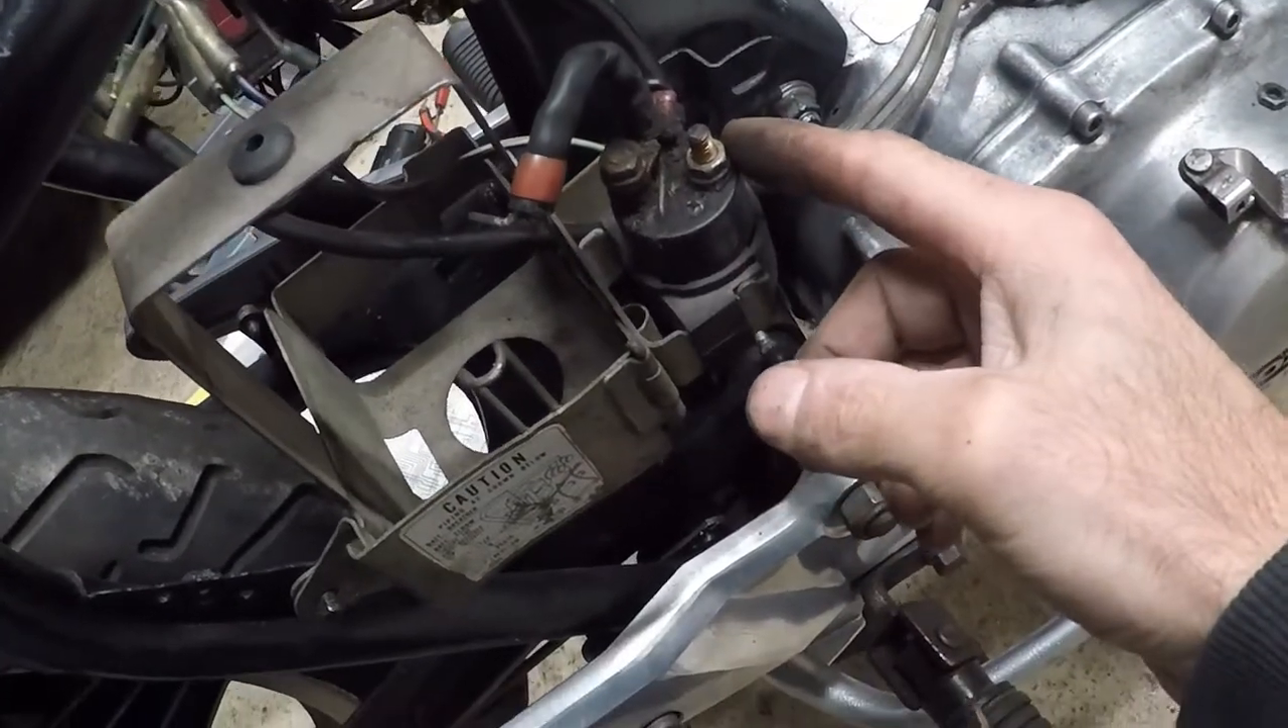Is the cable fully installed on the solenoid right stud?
No.